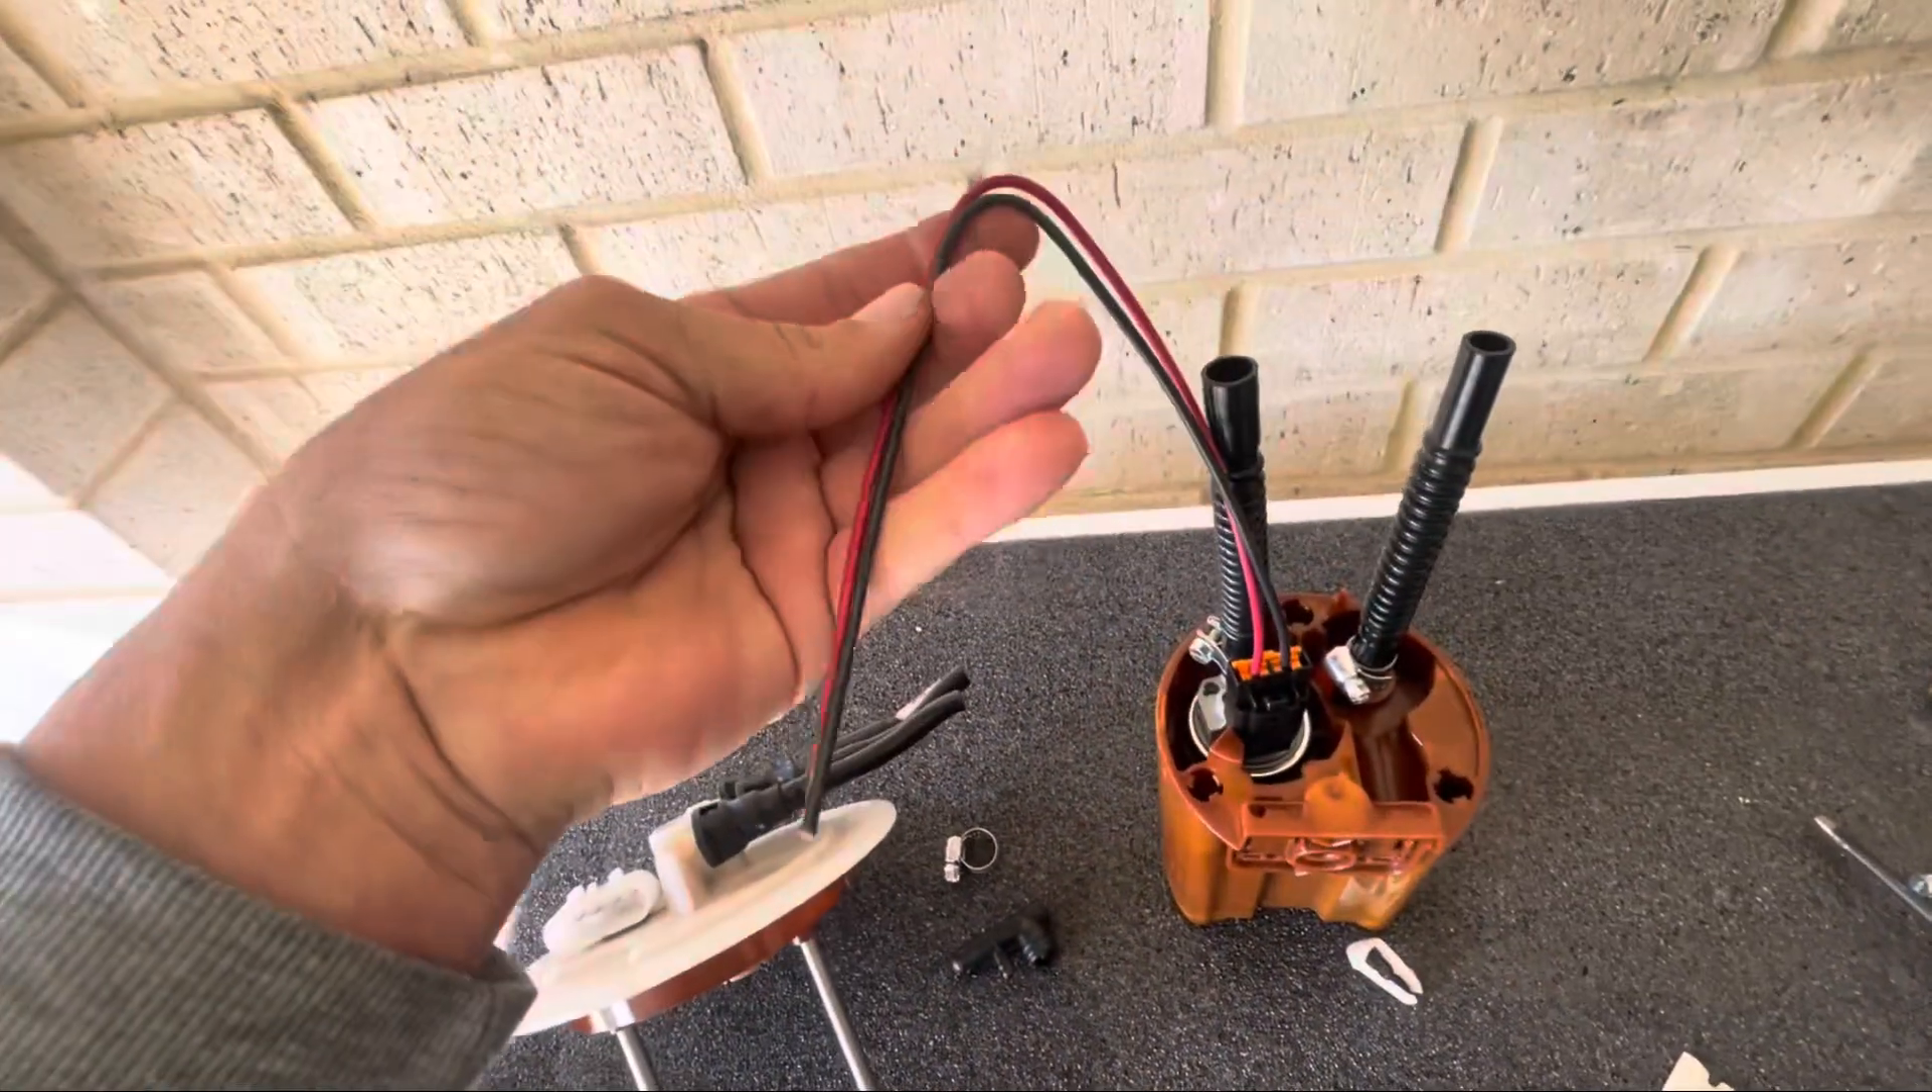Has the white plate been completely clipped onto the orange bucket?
No.